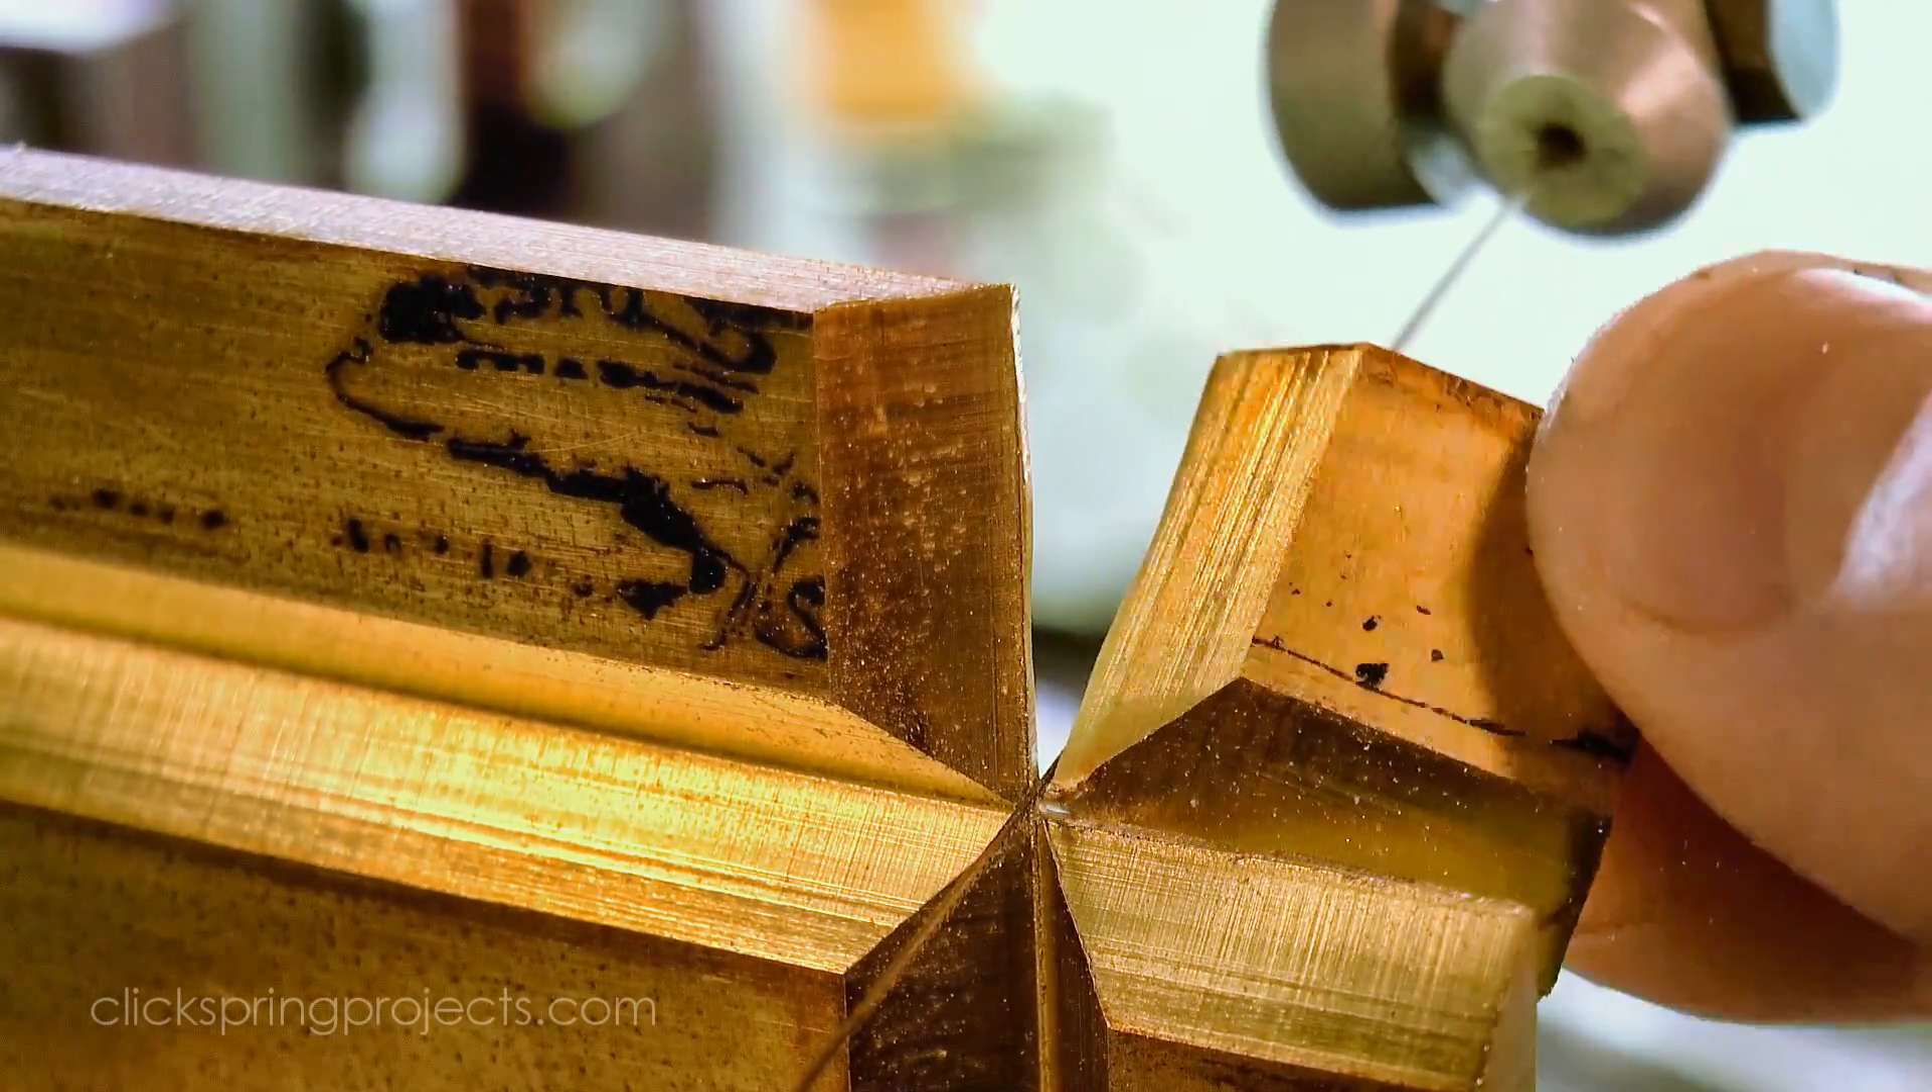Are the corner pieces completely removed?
No.